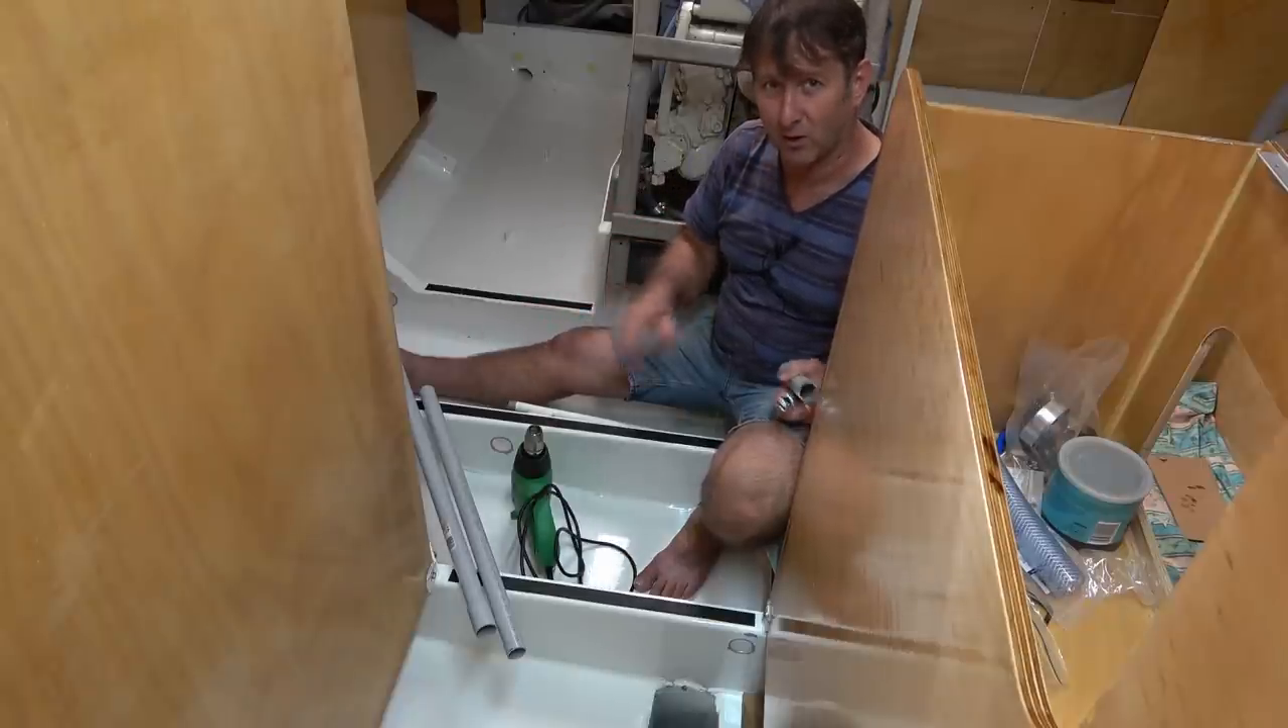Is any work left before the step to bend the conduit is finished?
Yes.